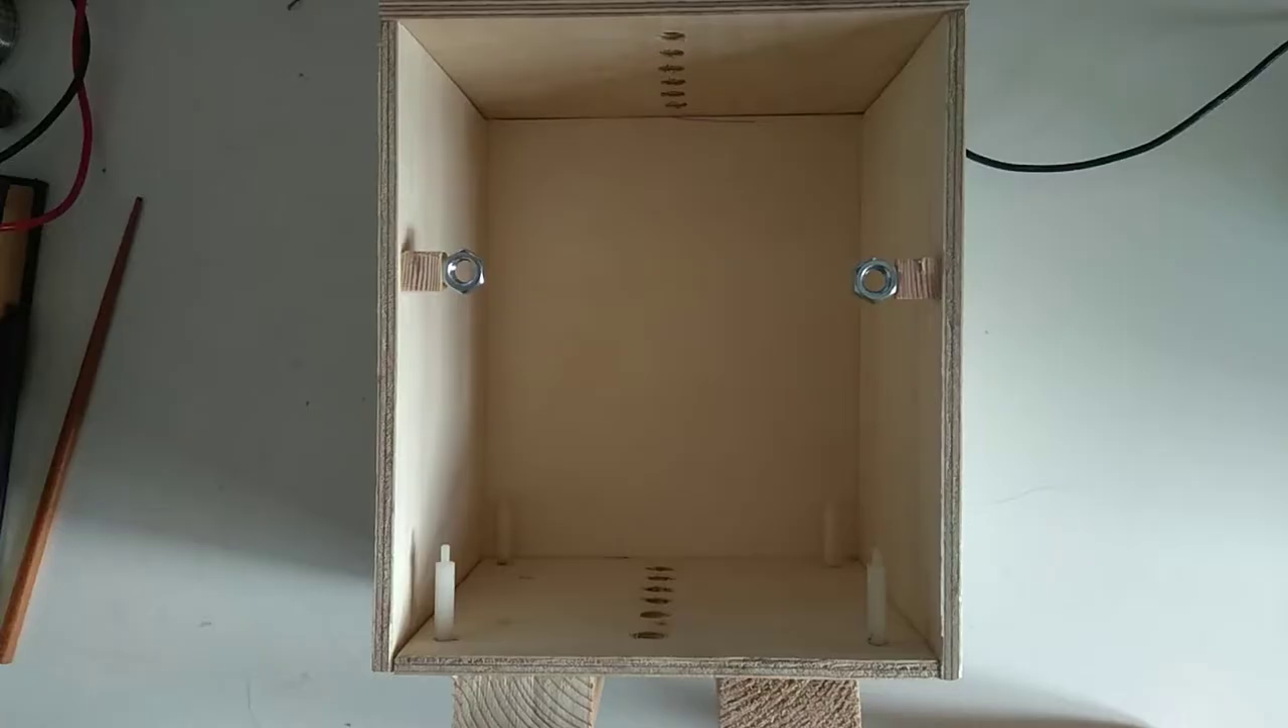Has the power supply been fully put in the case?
No.